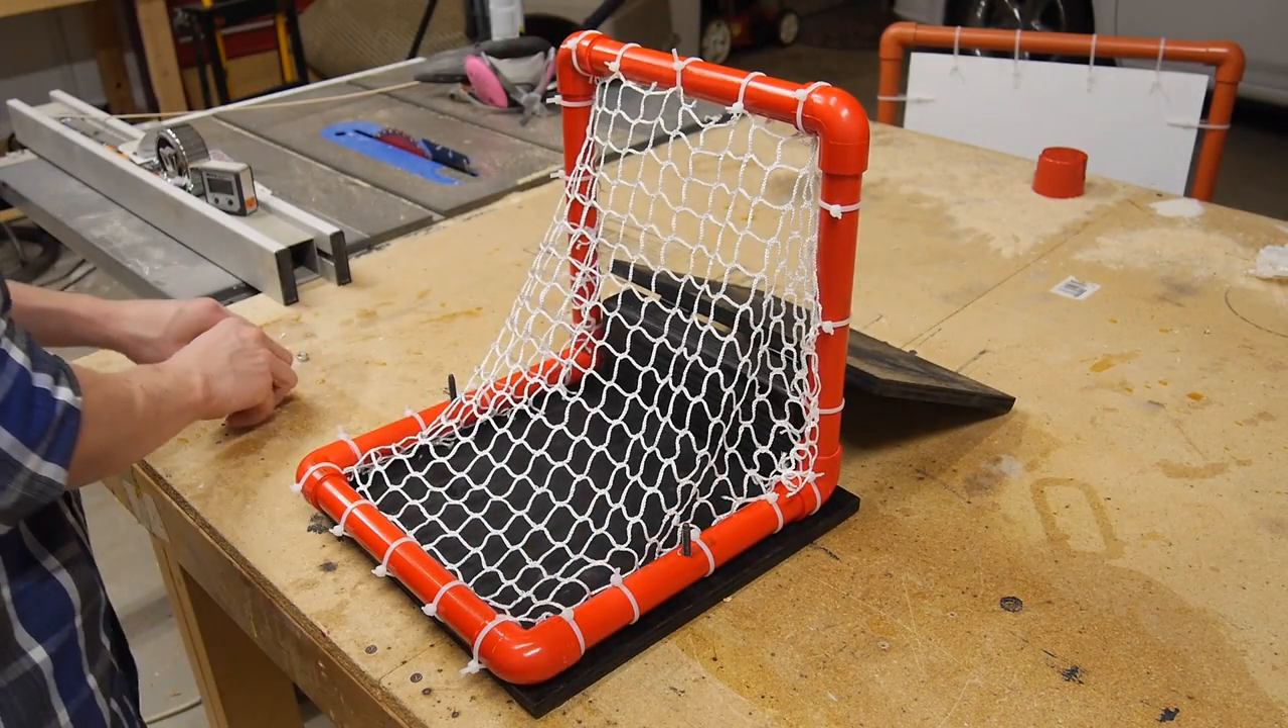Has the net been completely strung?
Yes.